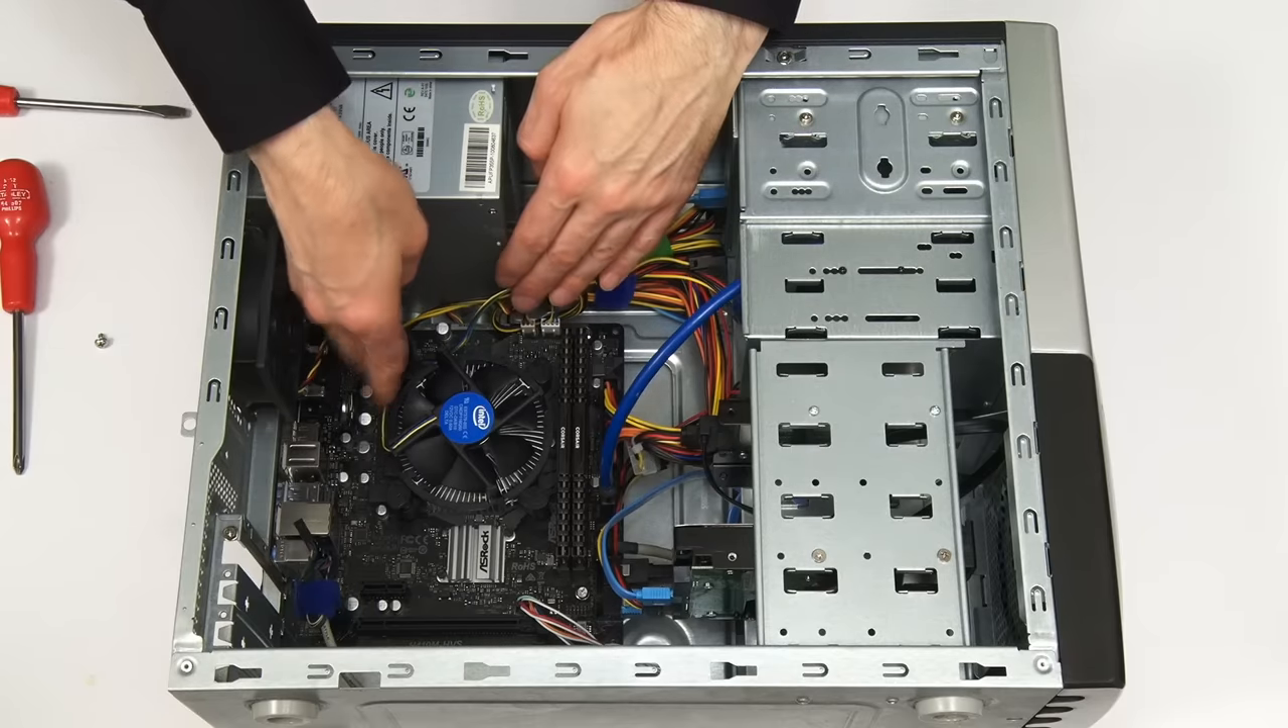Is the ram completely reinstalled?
Yes.